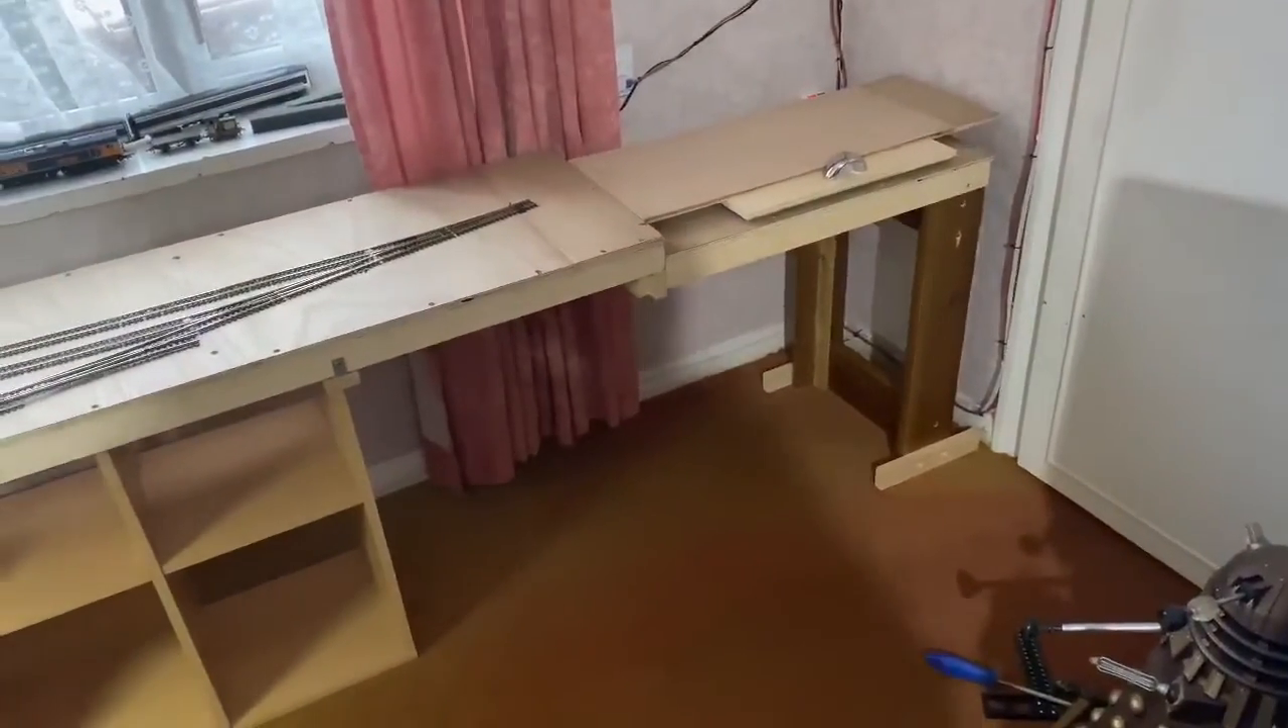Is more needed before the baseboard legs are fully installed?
No.